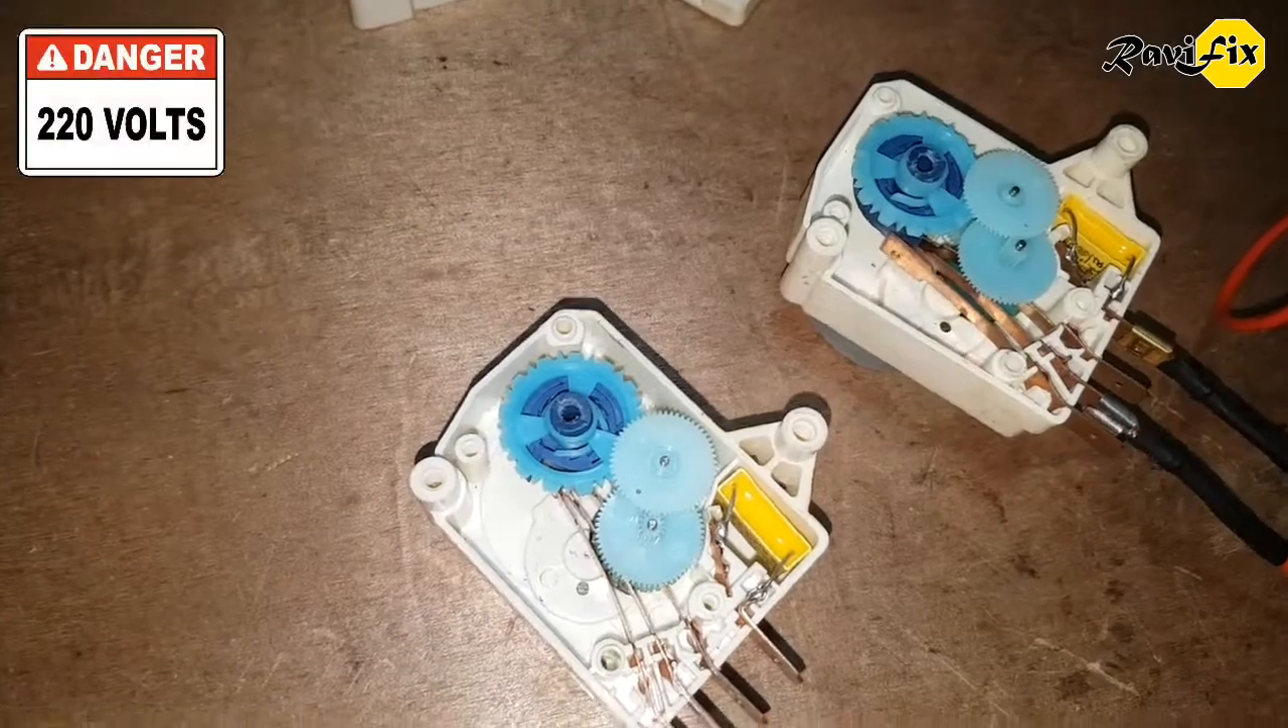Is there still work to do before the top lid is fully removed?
No.